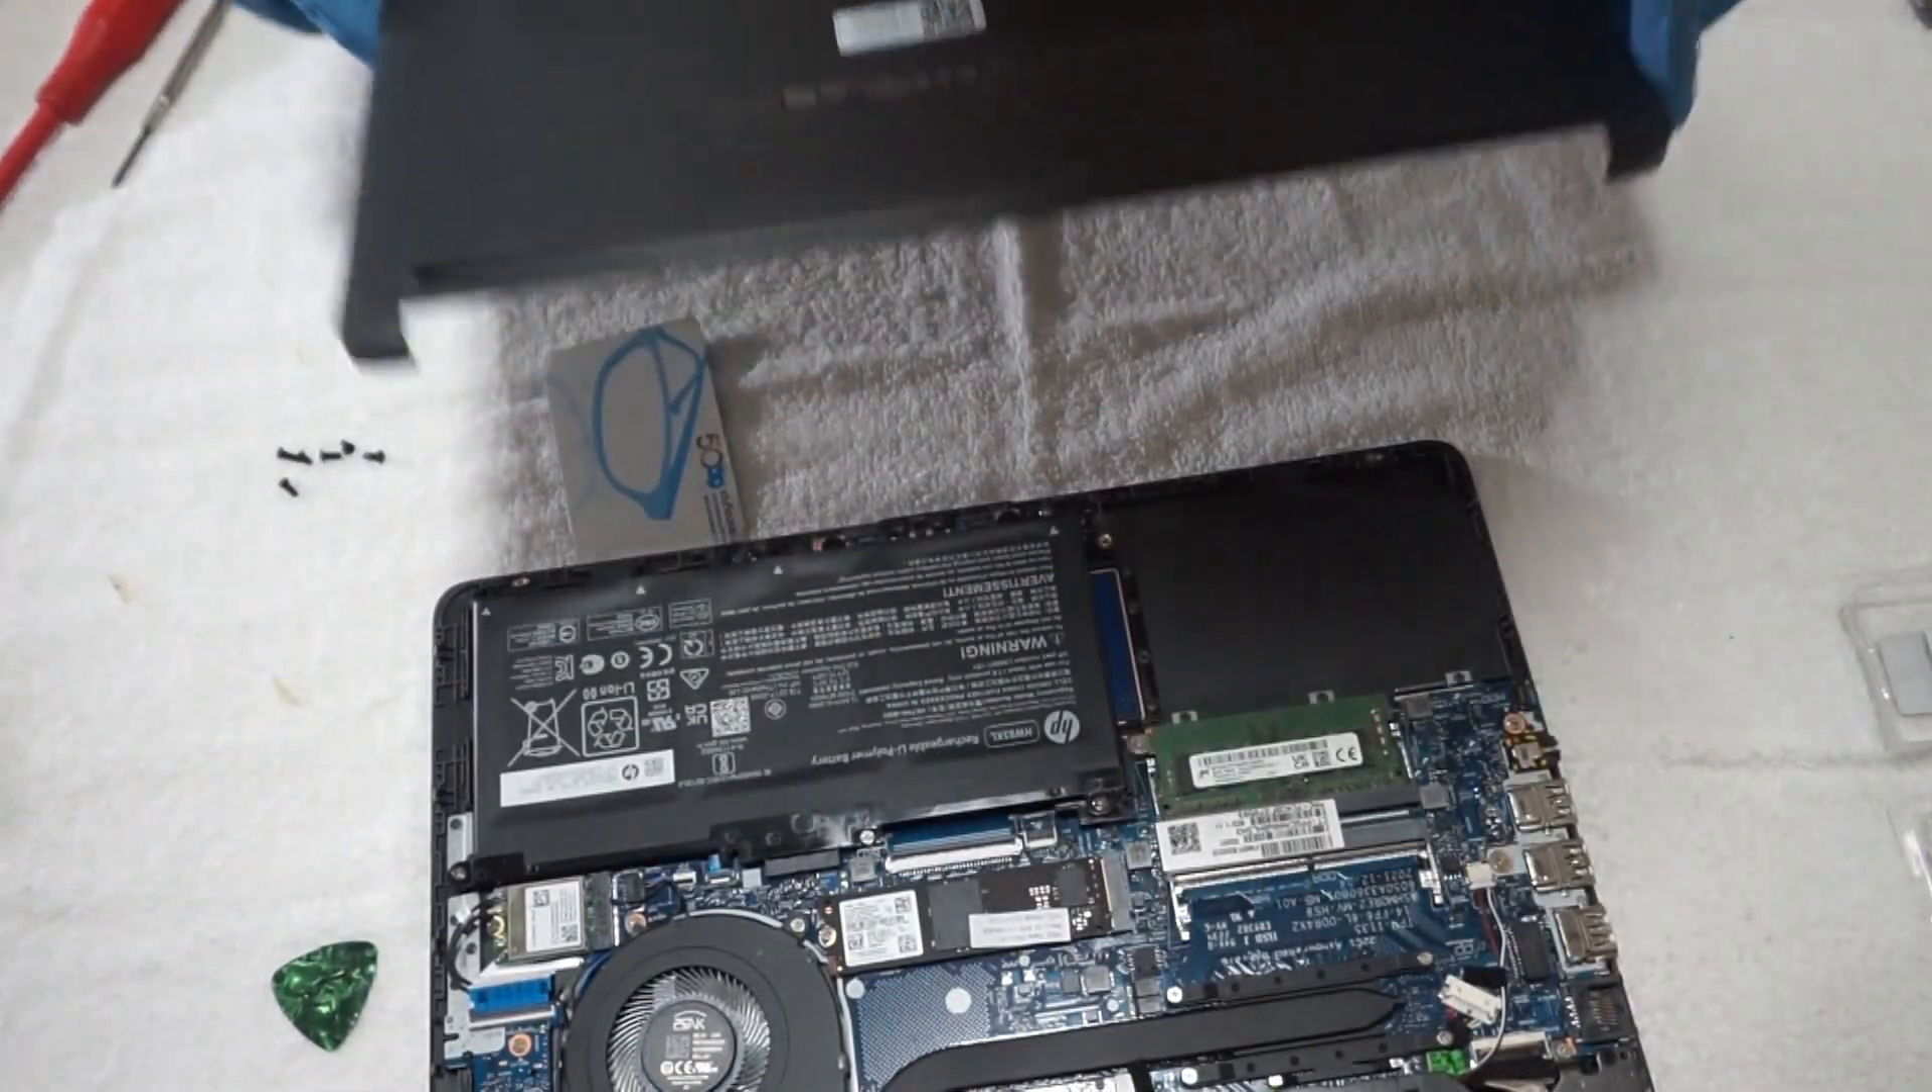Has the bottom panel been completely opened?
Yes.